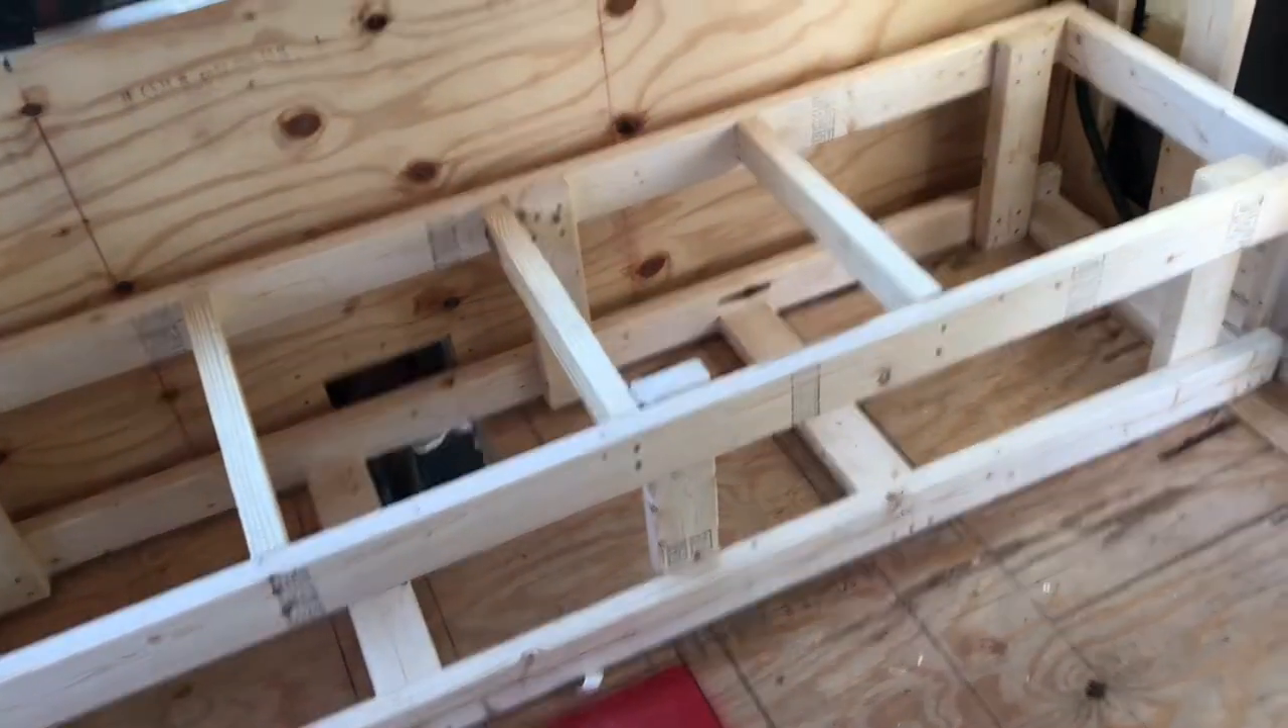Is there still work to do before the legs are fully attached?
No.